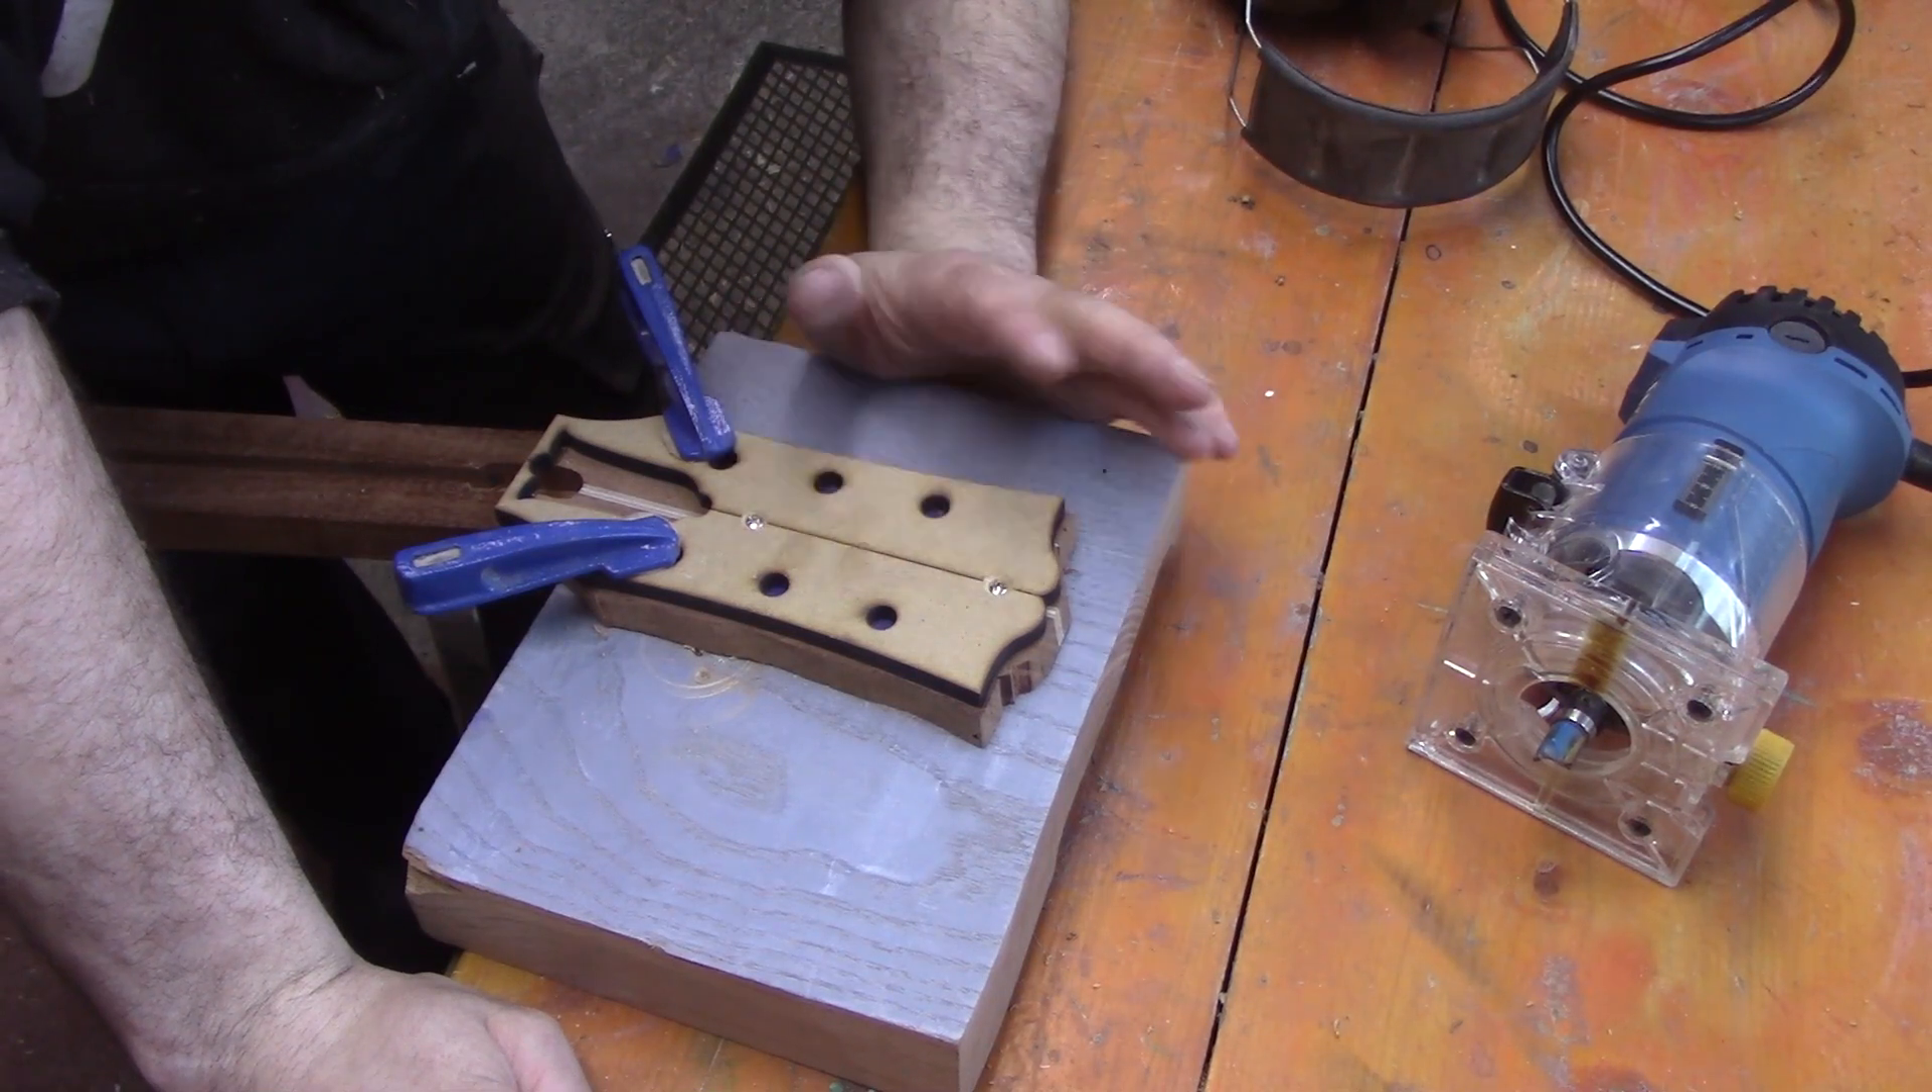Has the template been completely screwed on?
Yes.